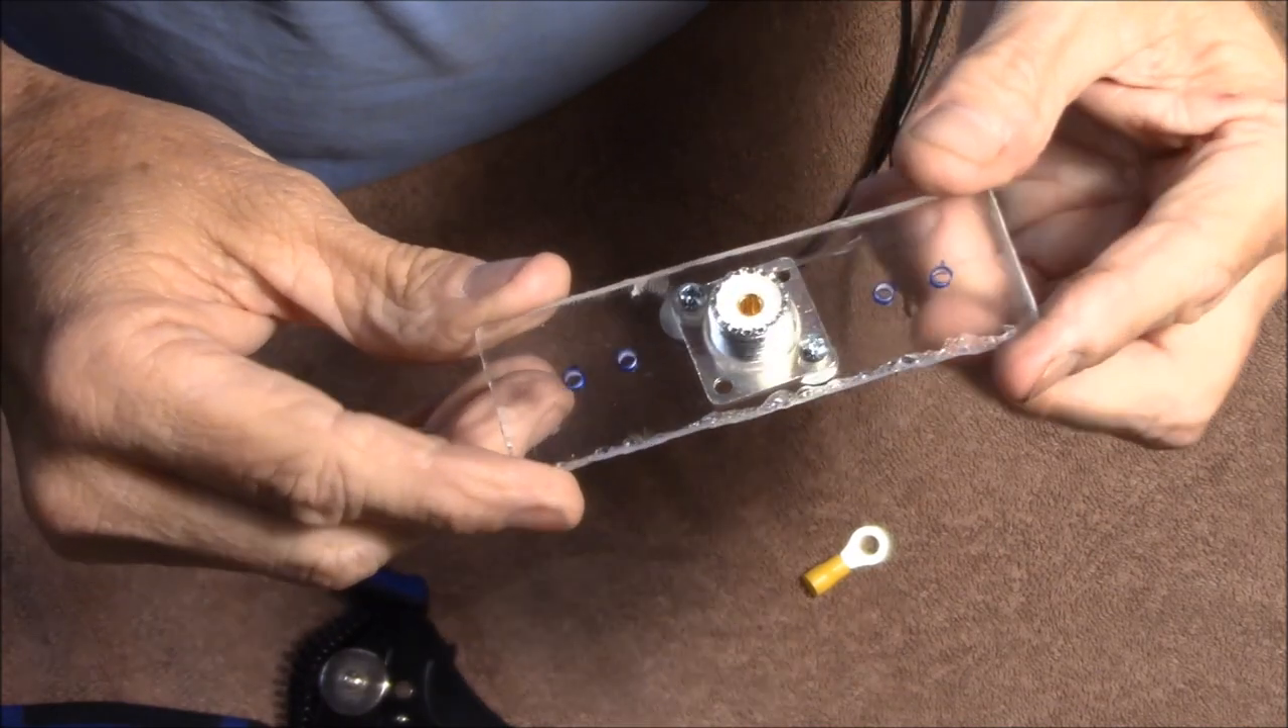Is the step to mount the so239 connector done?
Yes.